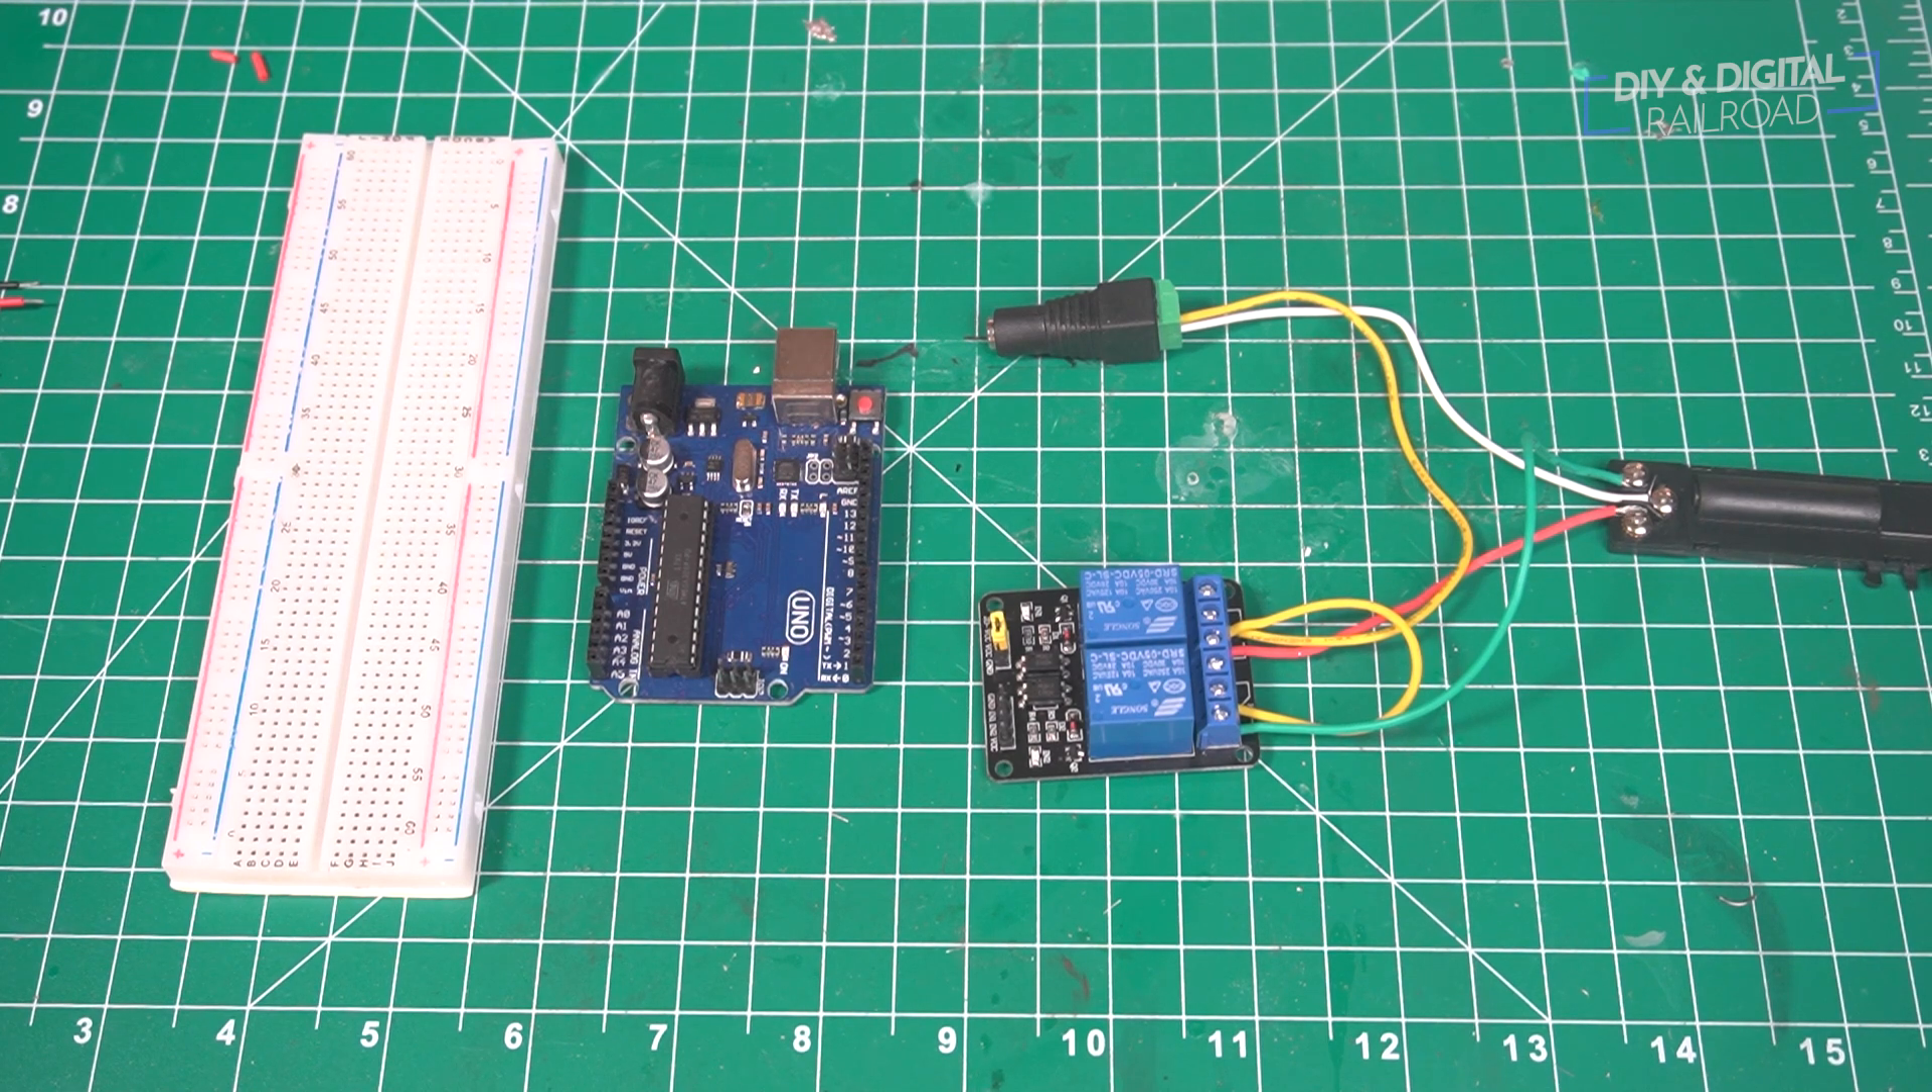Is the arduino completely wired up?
No.